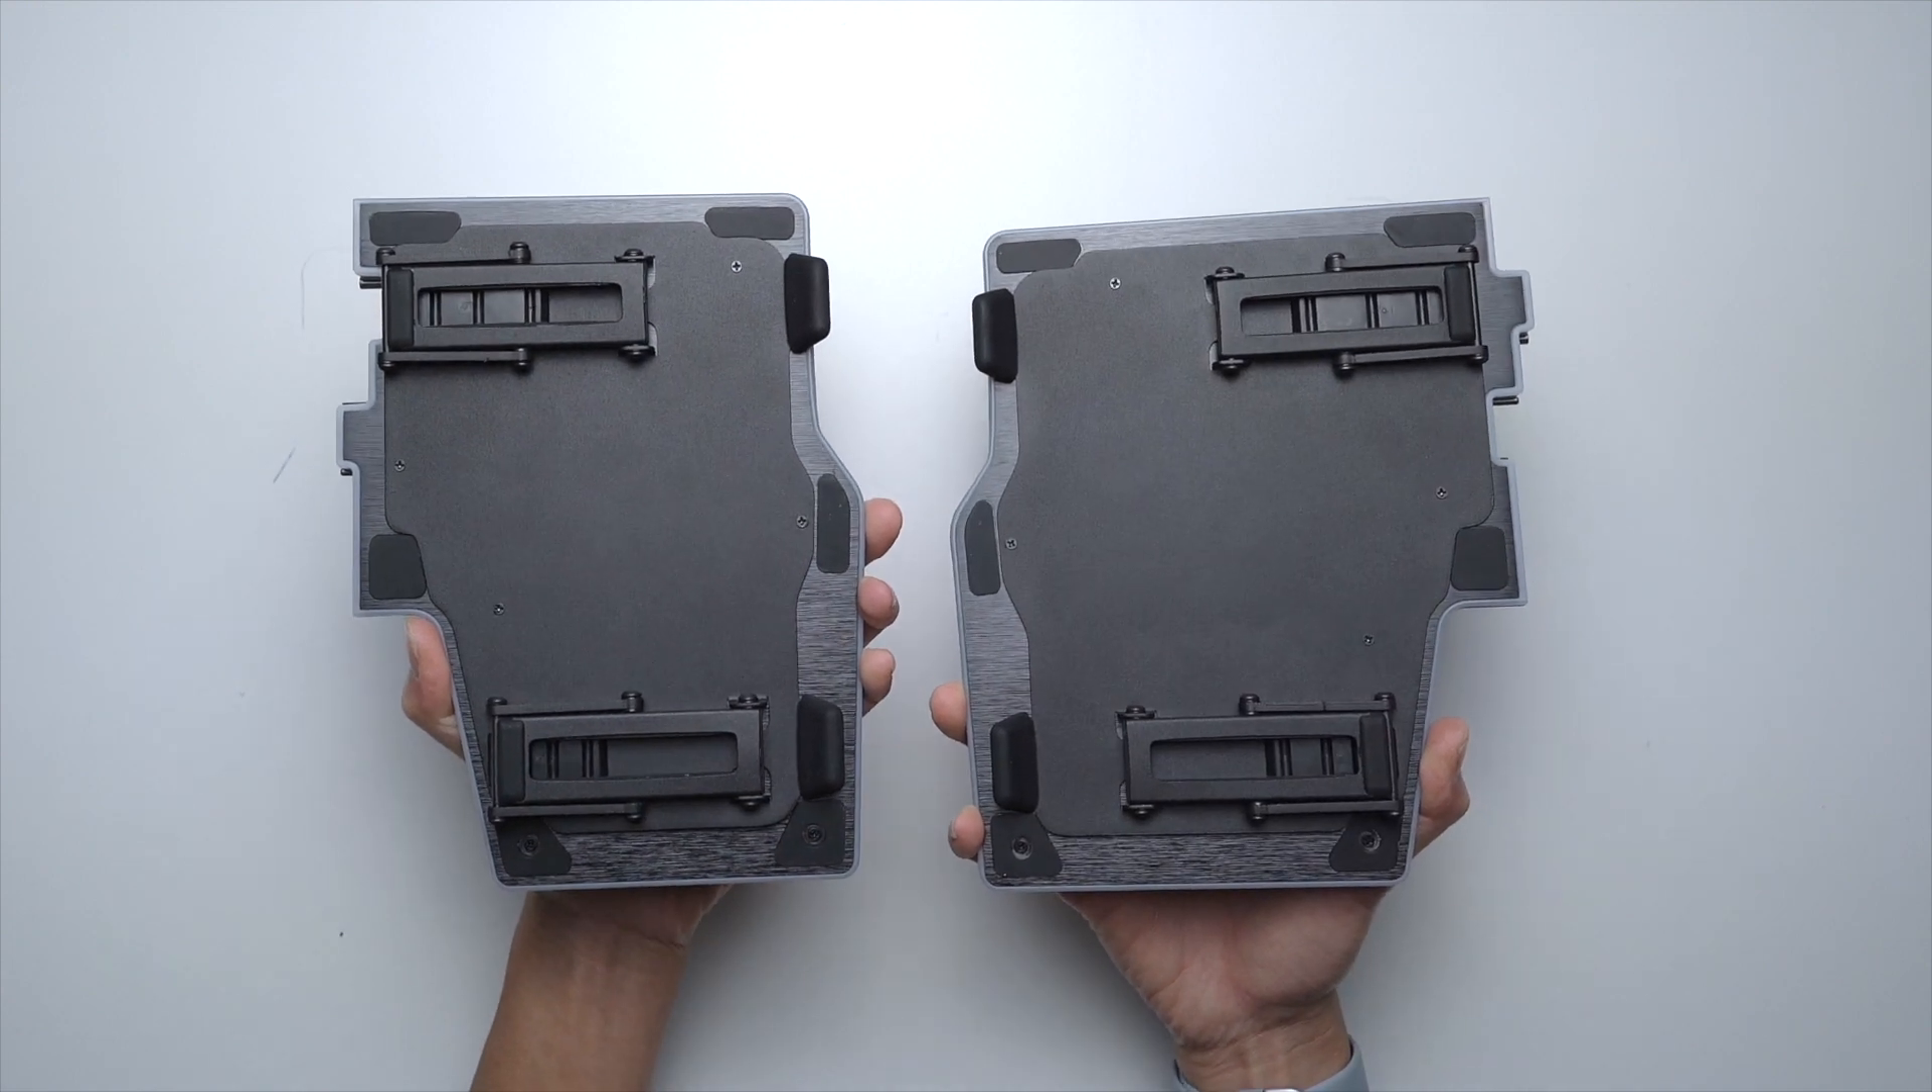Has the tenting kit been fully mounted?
Yes.